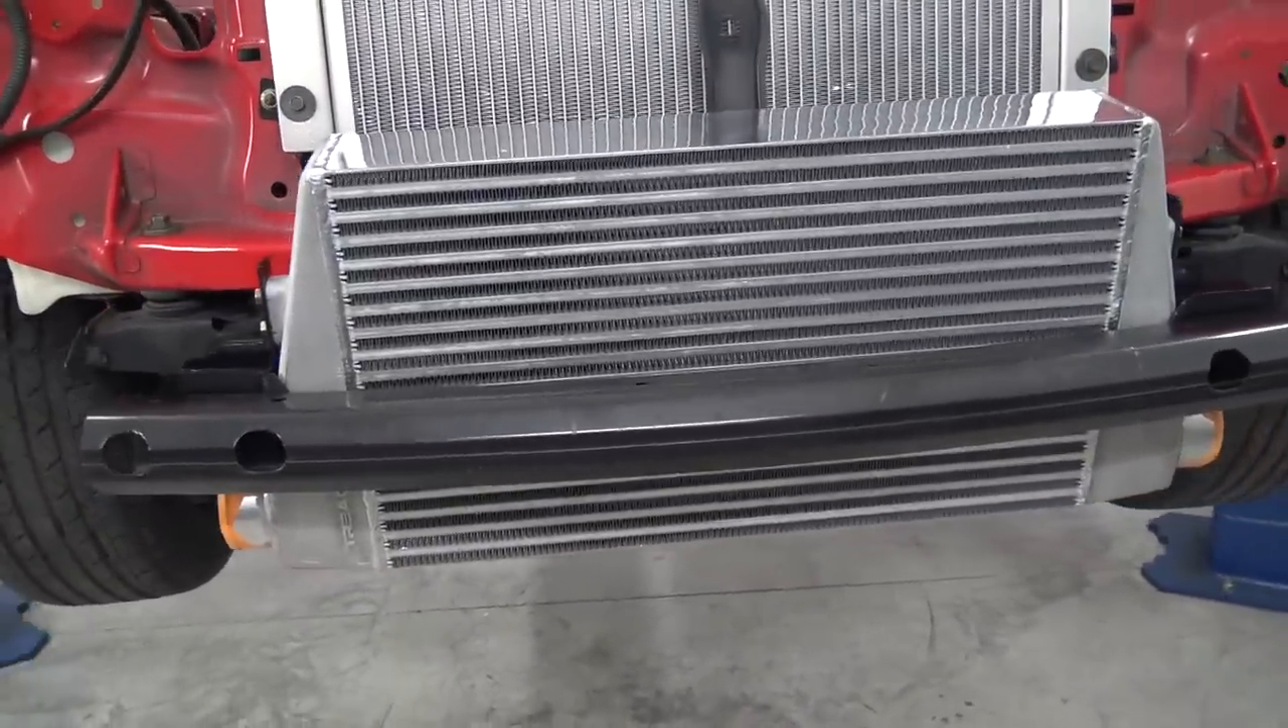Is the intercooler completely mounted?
Yes.